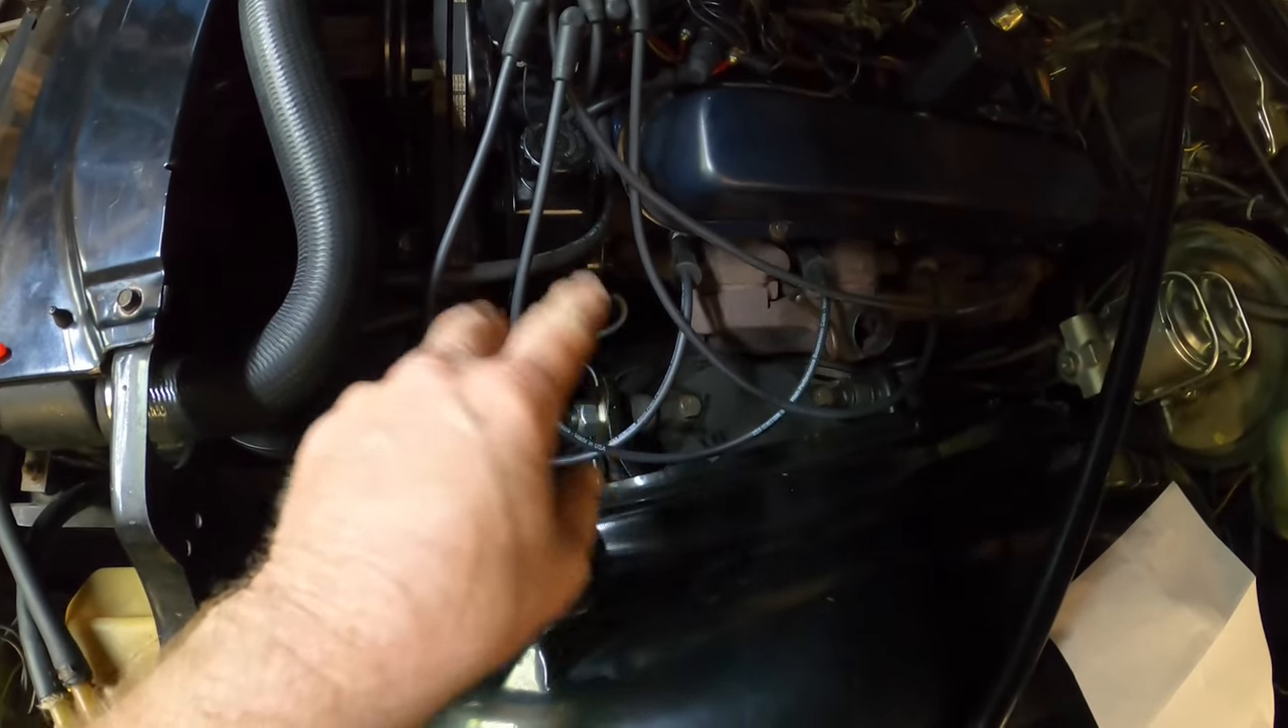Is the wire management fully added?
No.